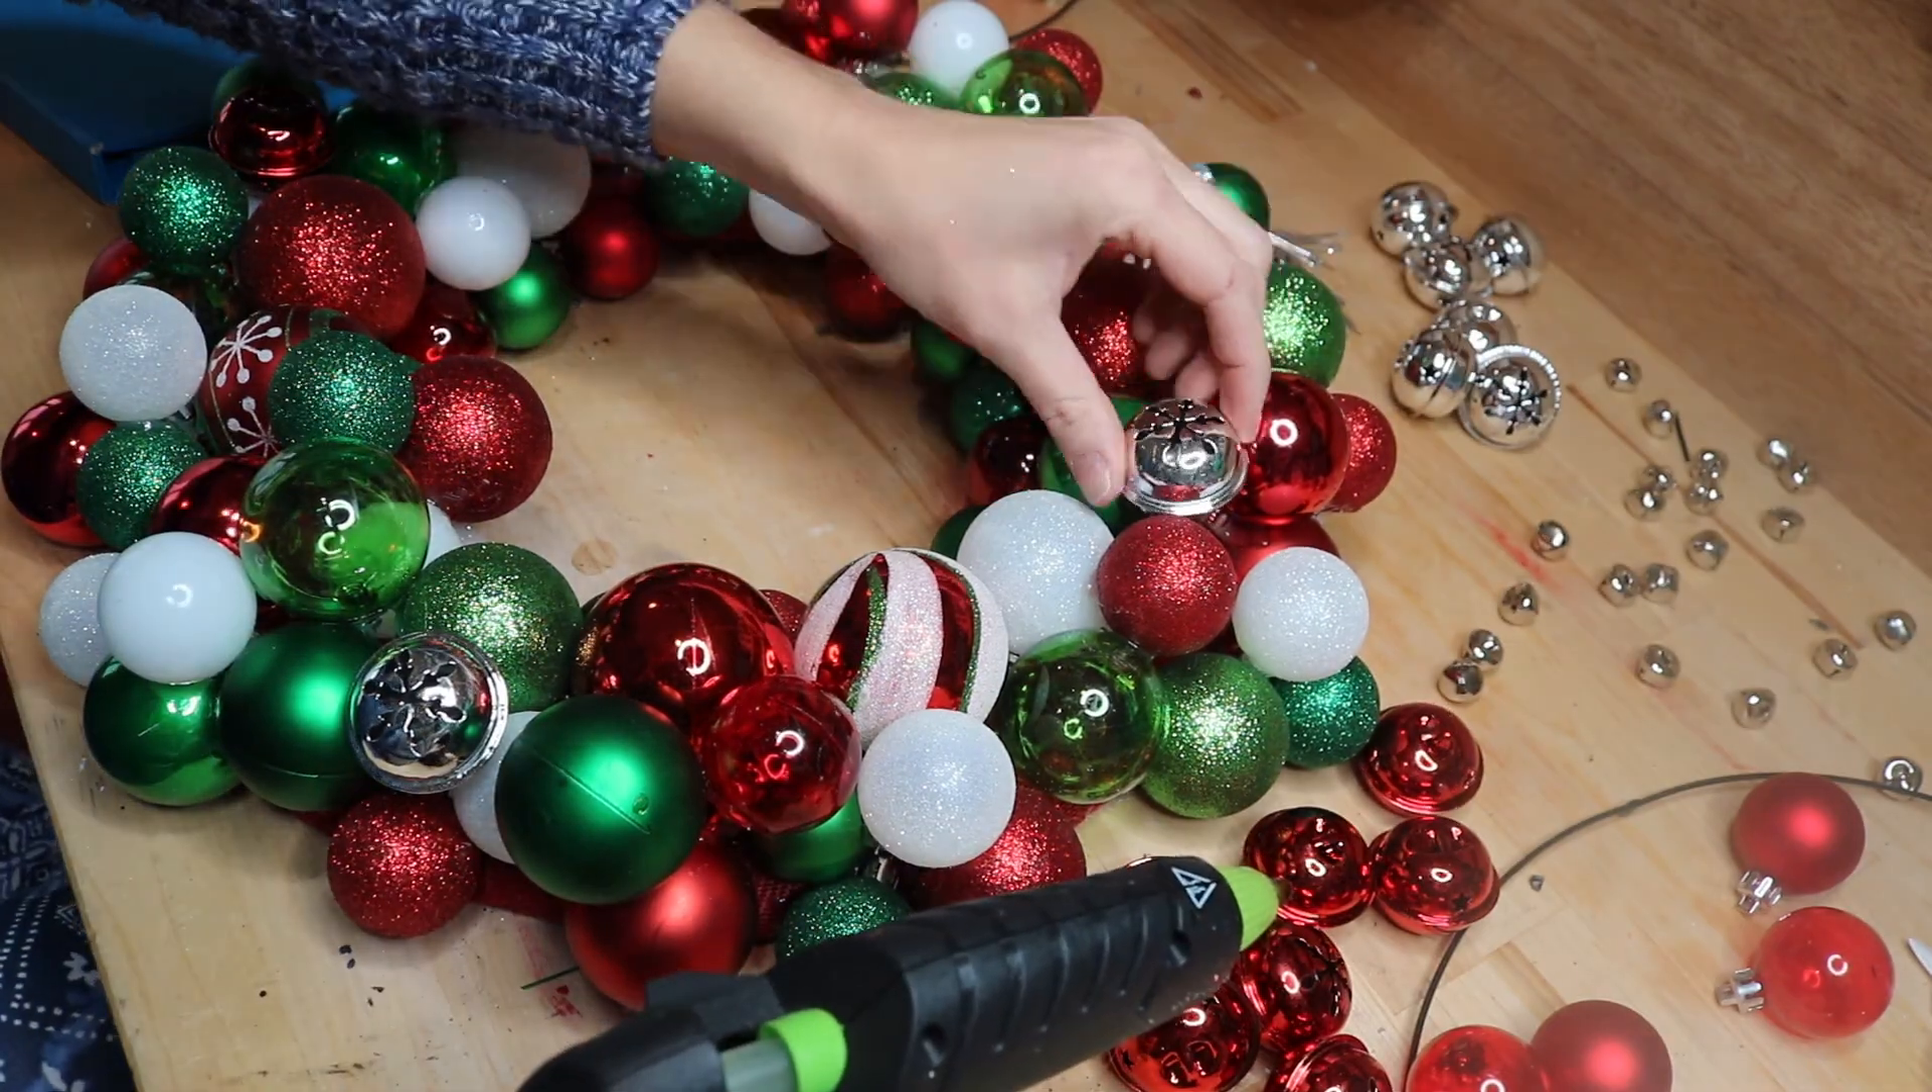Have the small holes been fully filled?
No.